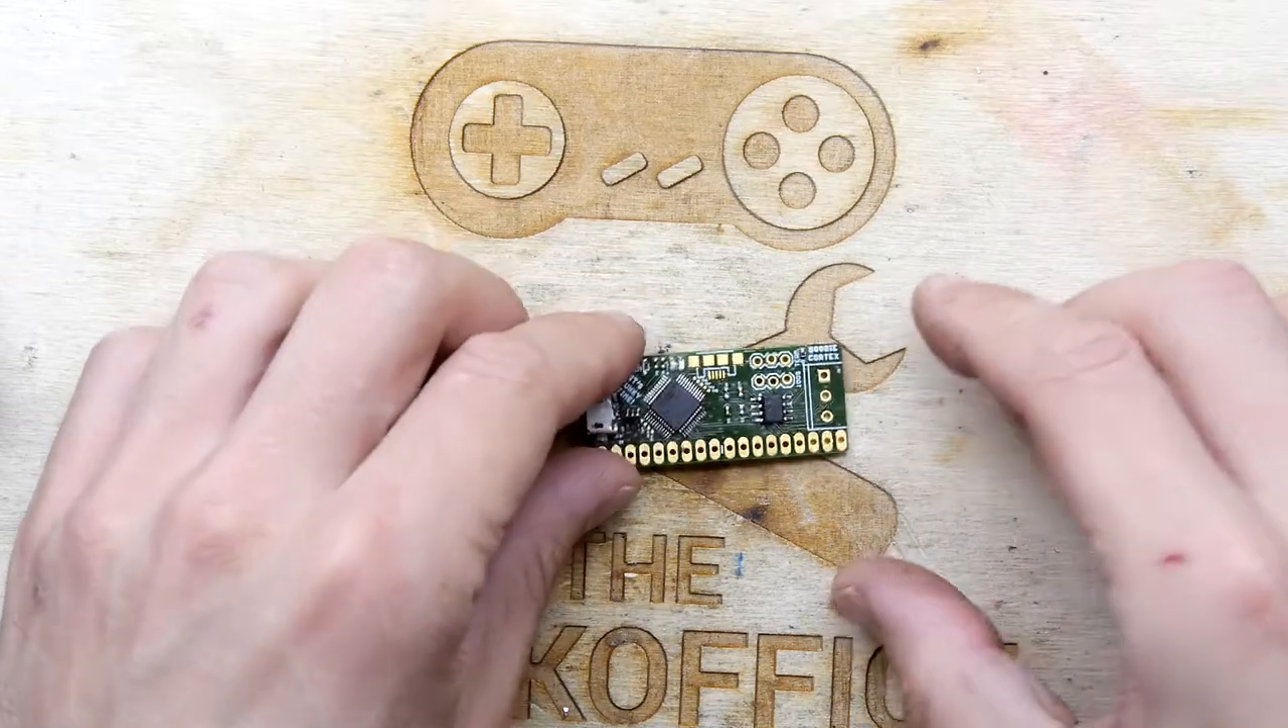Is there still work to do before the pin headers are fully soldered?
Yes.